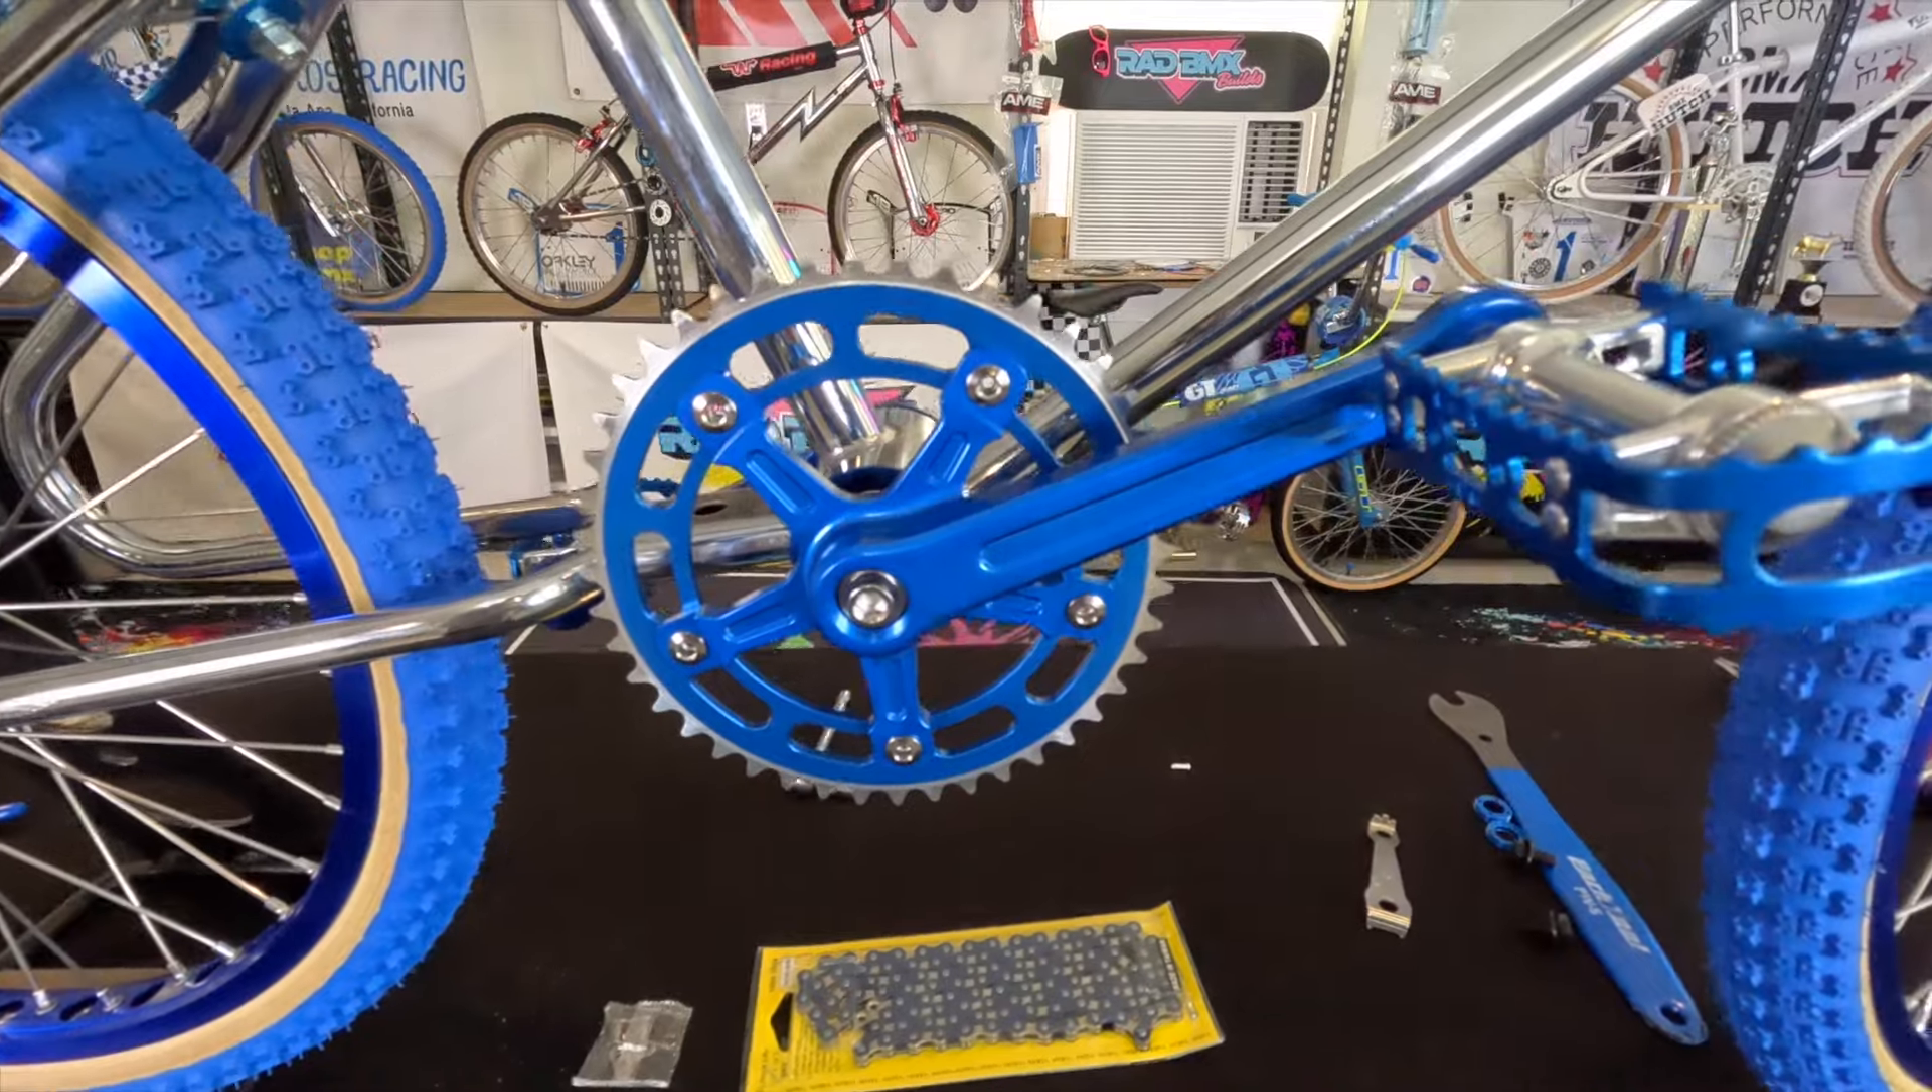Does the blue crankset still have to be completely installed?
No.